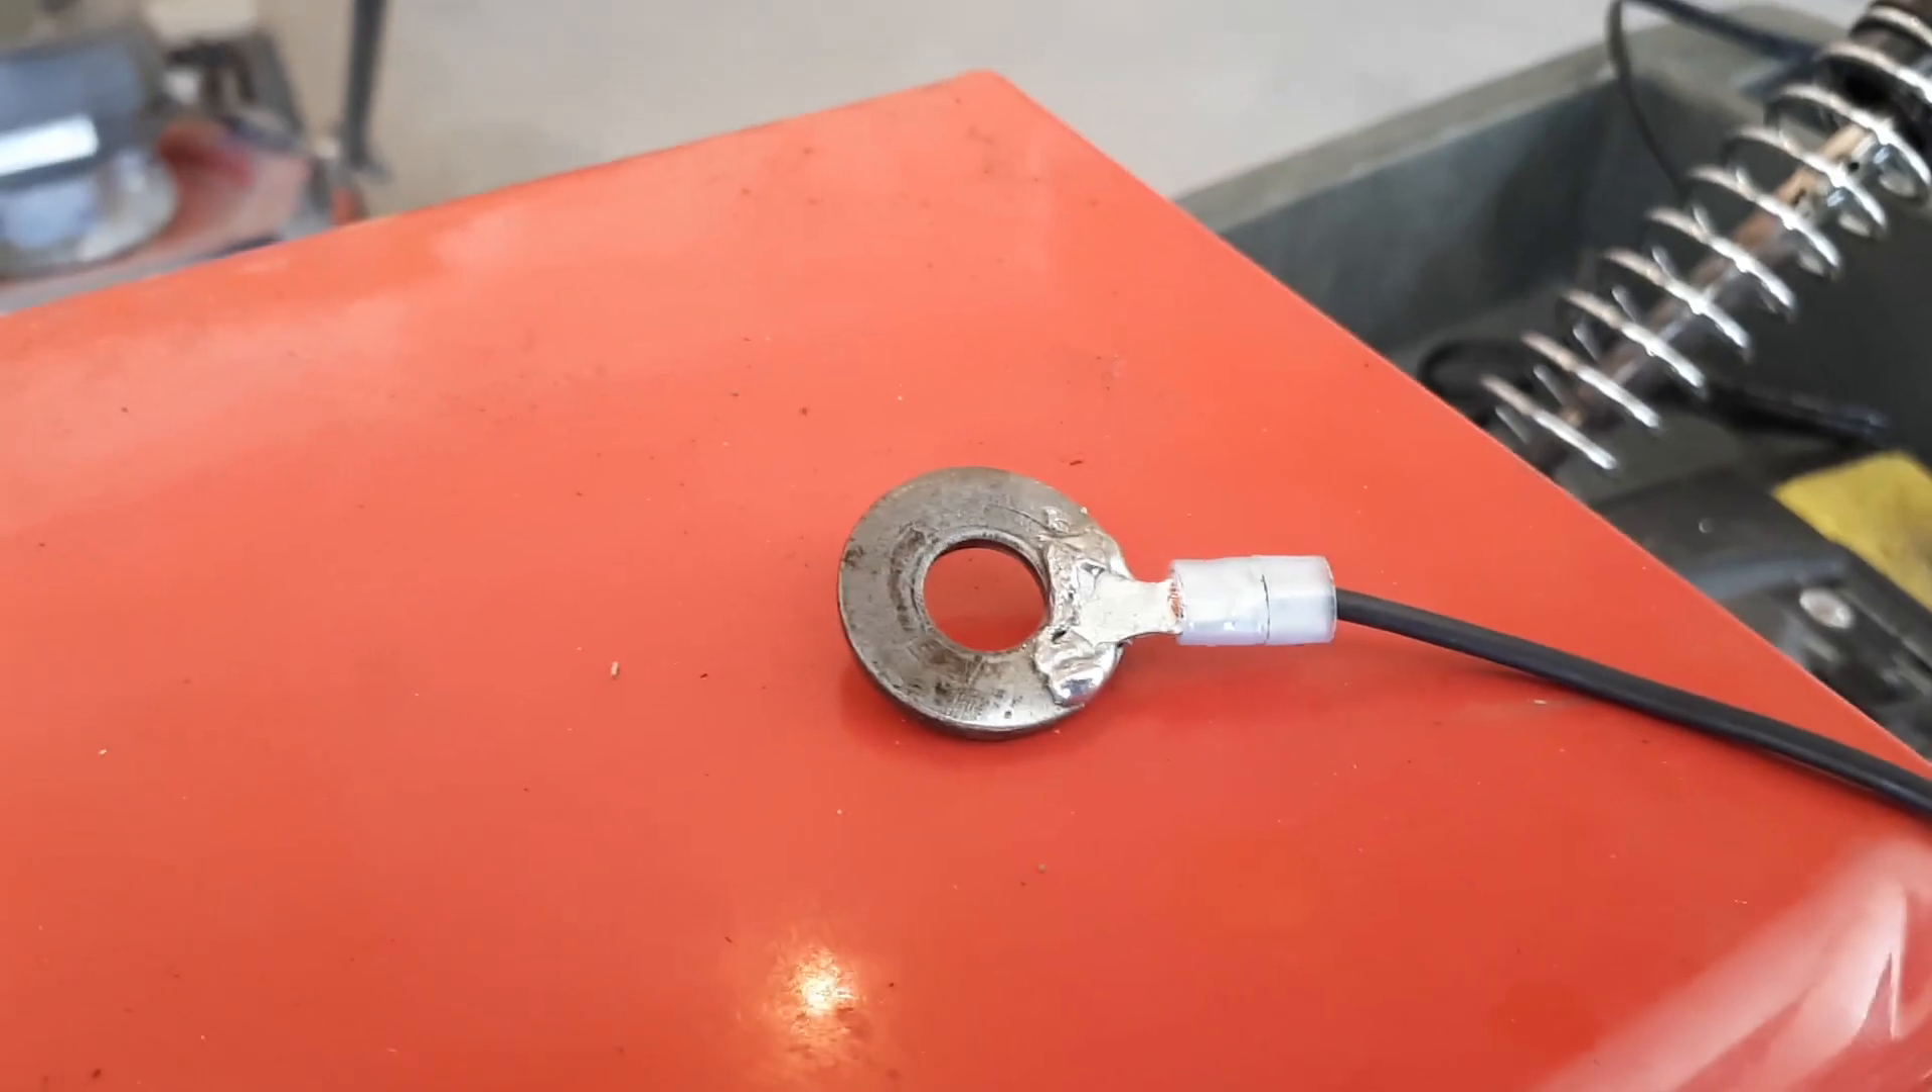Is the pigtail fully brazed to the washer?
Yes.